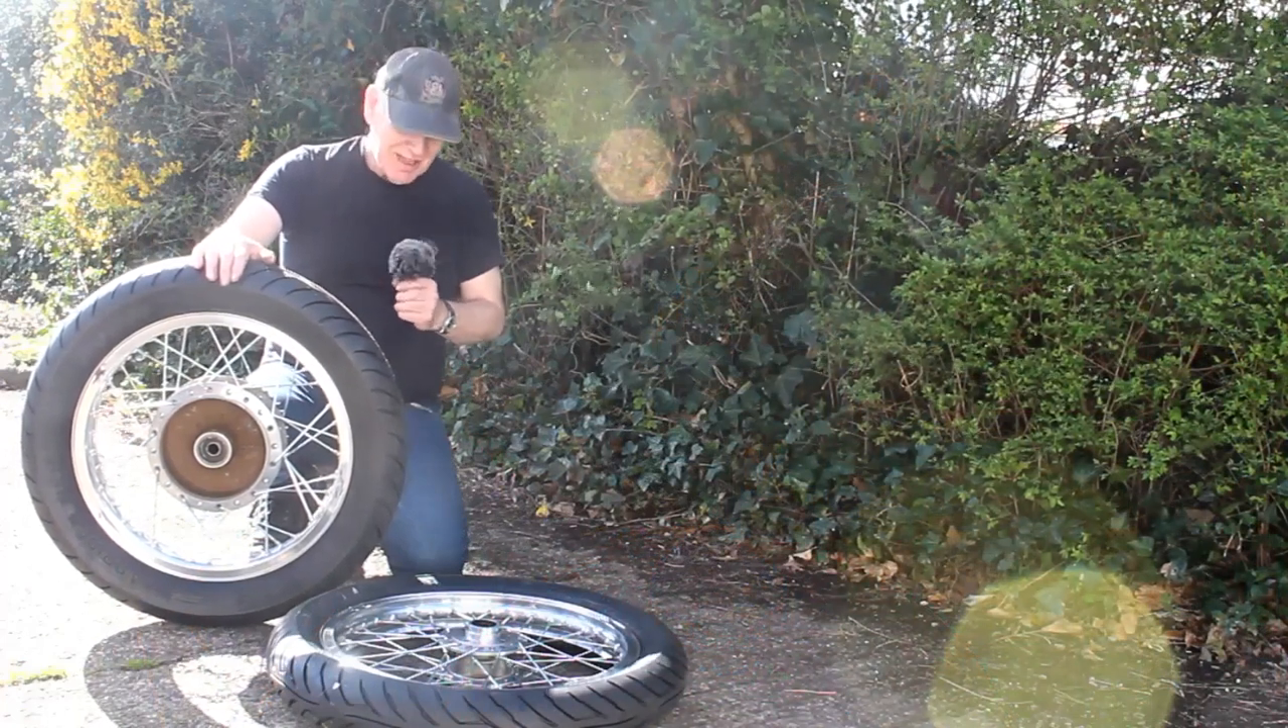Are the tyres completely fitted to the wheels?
Yes.